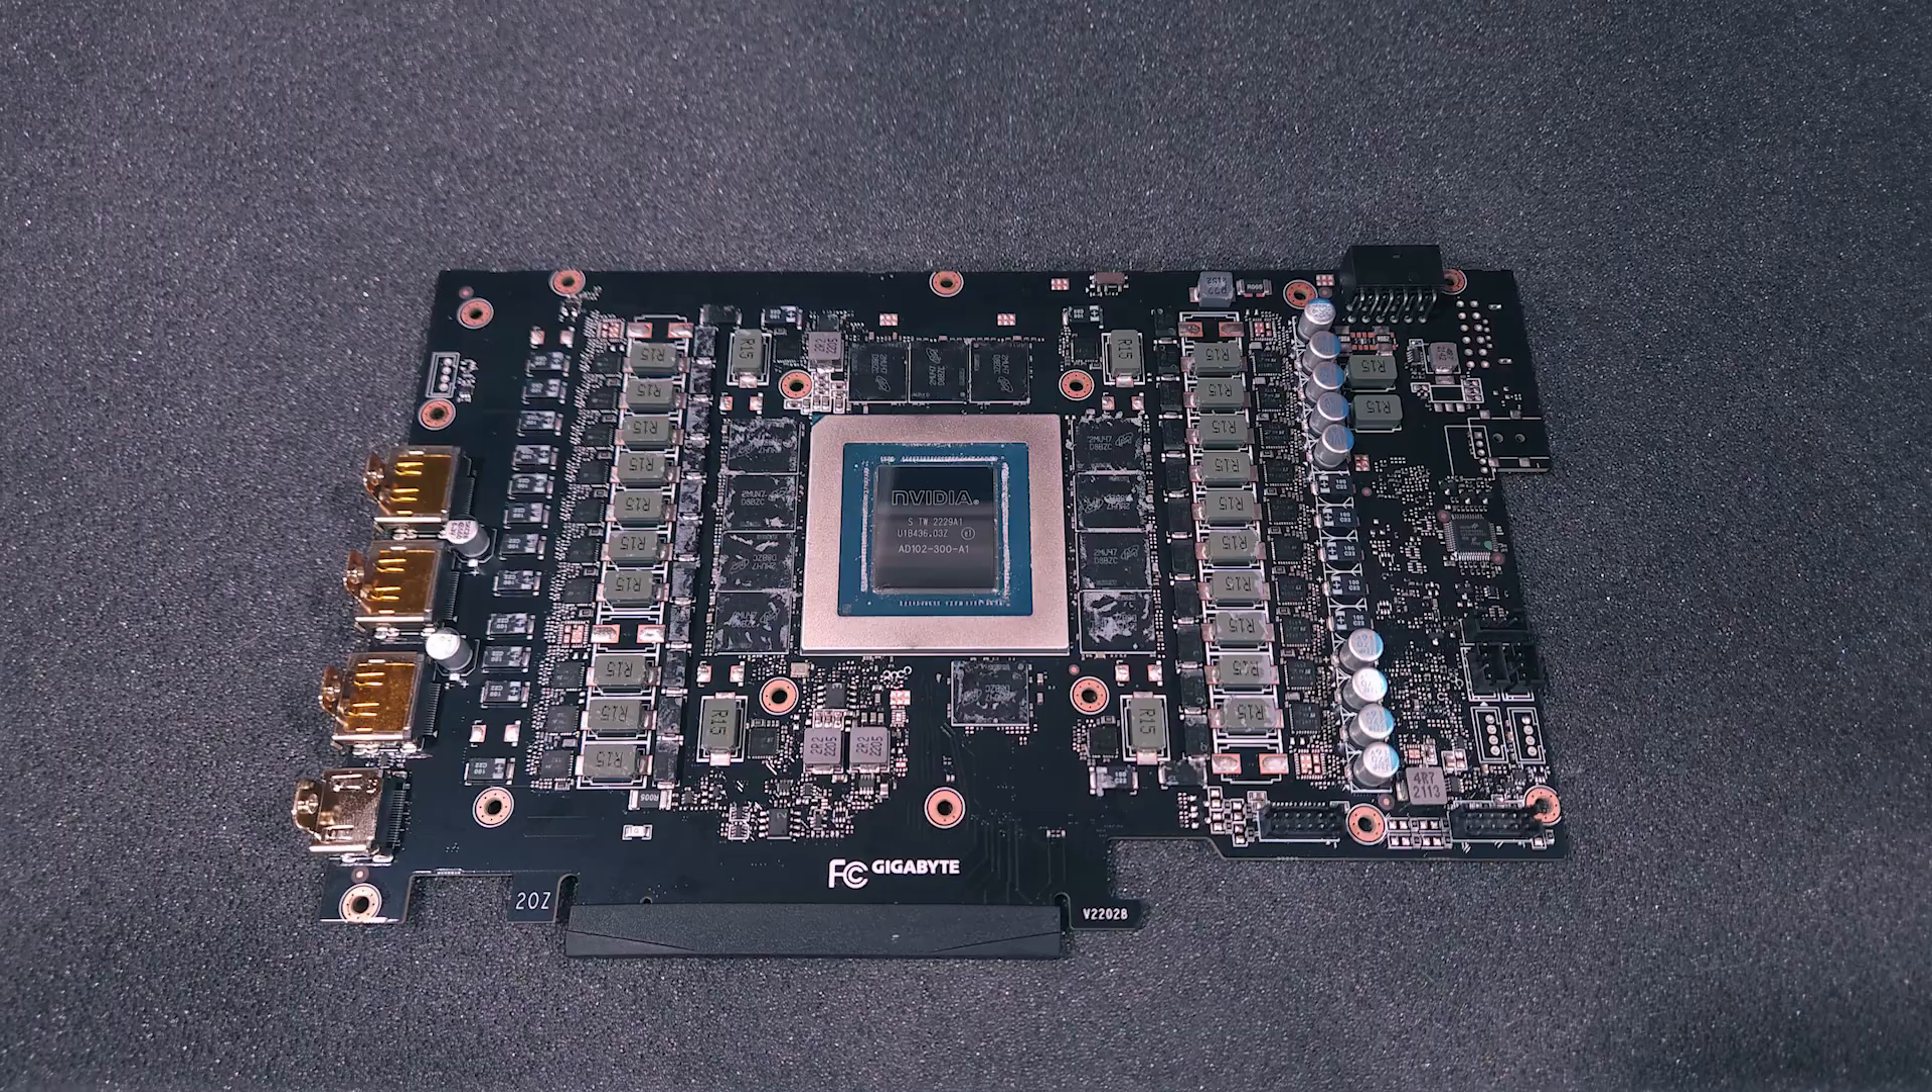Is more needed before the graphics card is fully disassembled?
No.